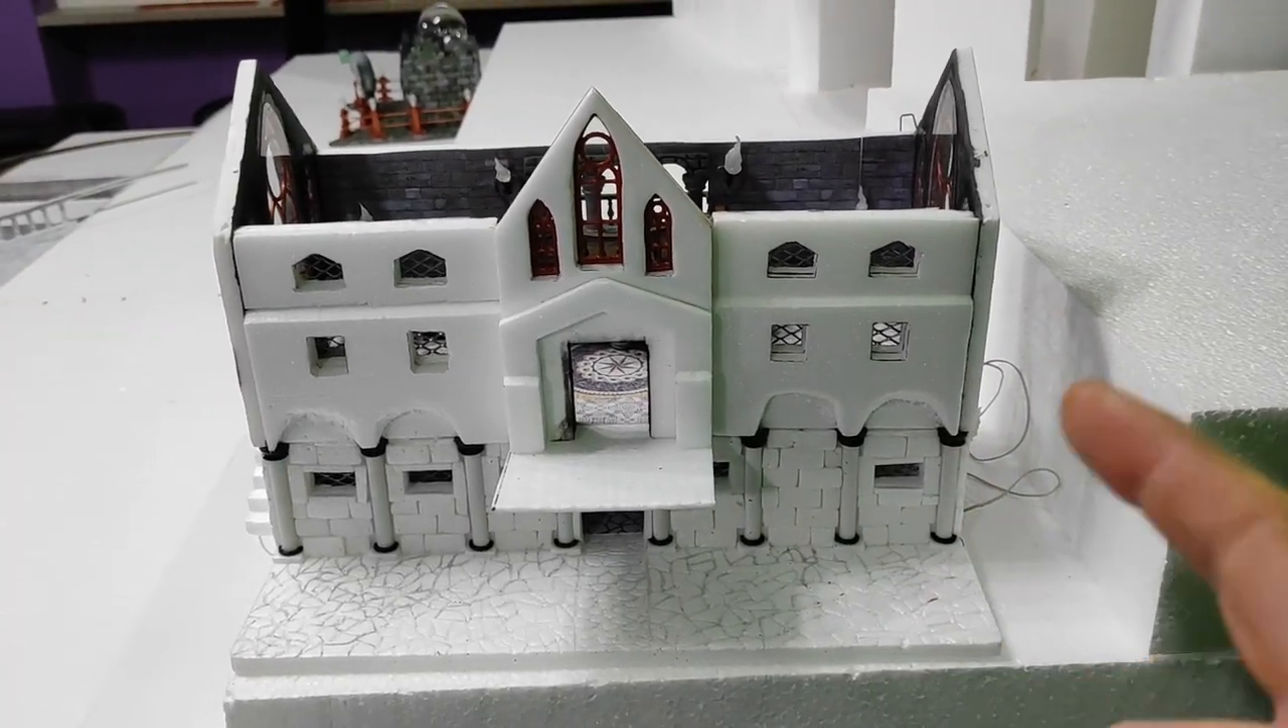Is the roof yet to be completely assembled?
Yes.